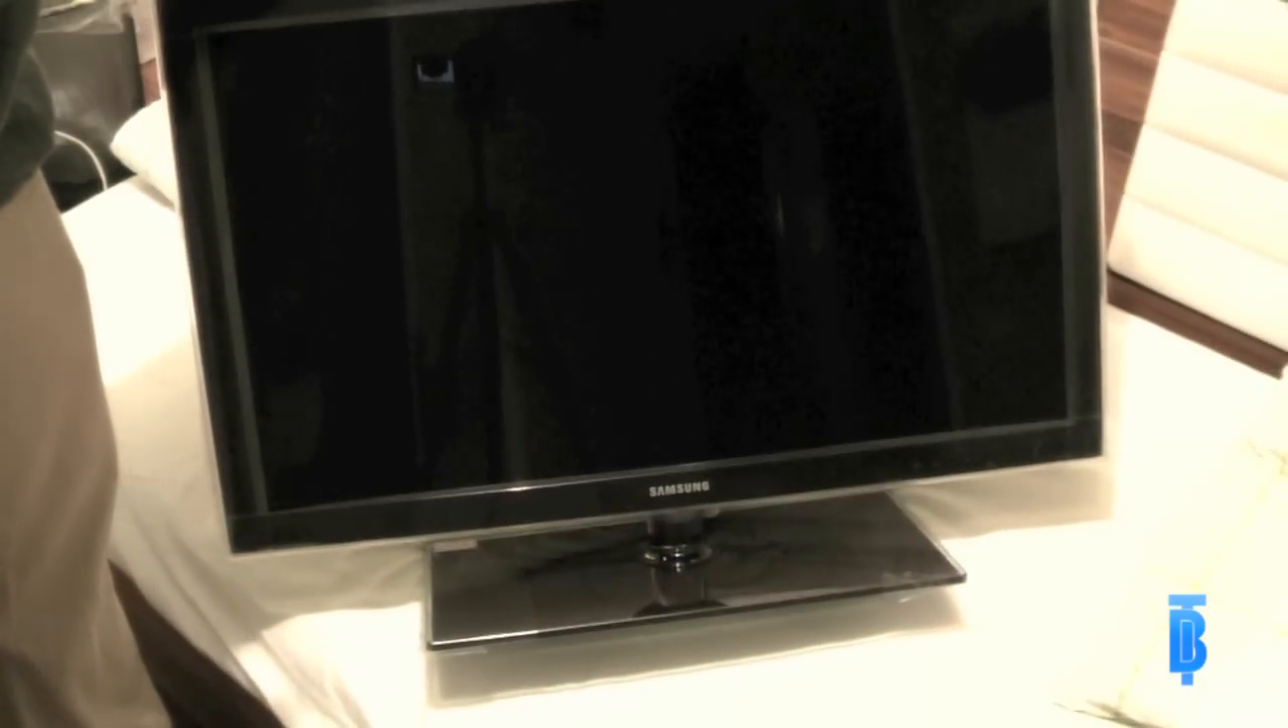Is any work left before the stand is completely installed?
No.